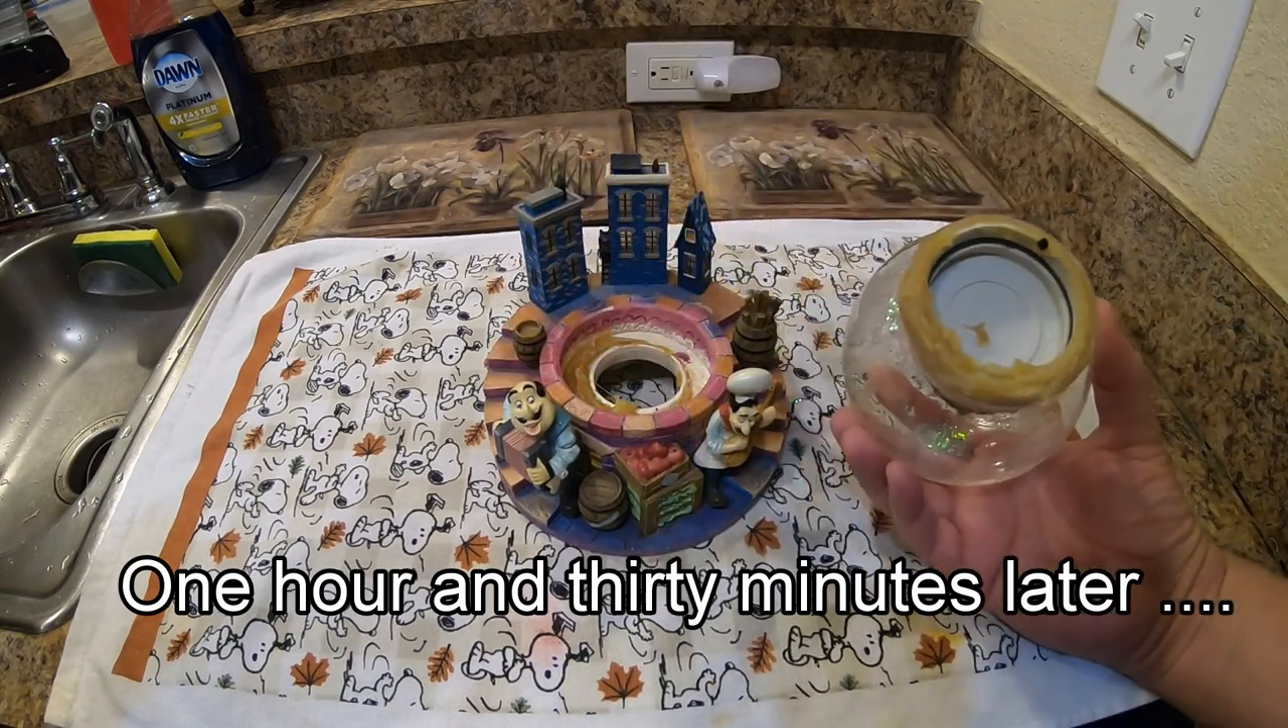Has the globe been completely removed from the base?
Yes.